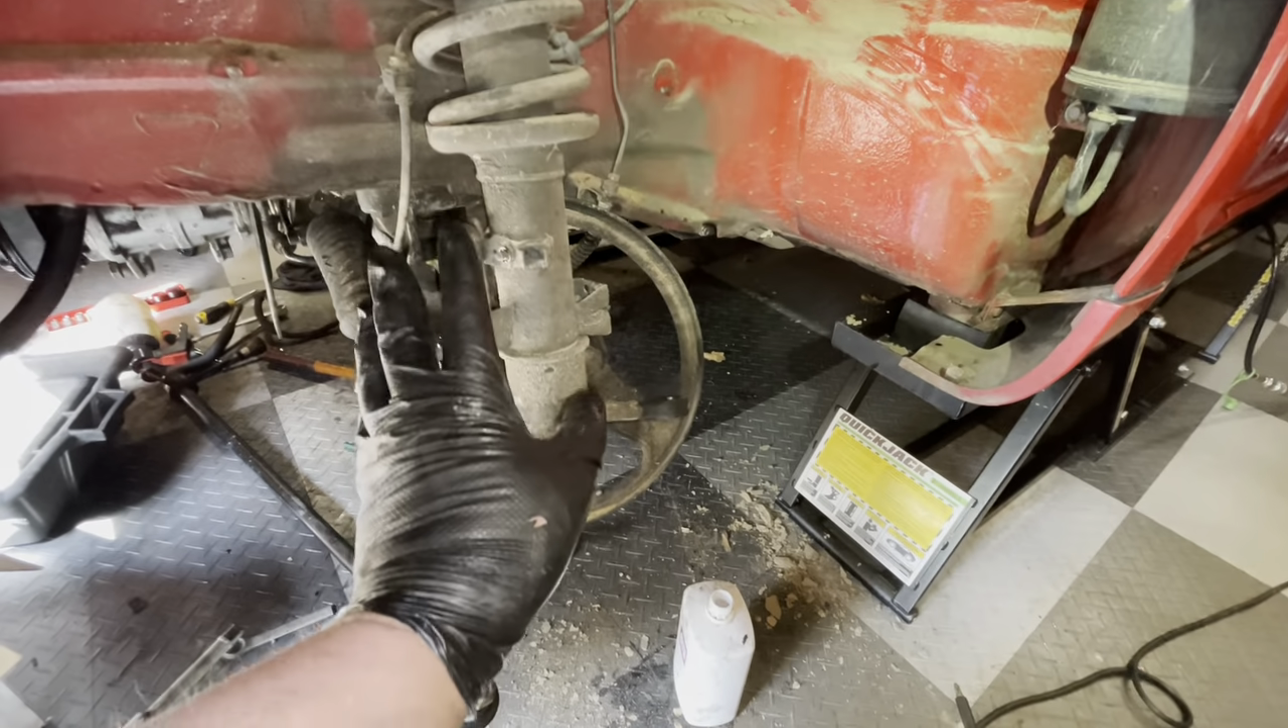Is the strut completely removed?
No.